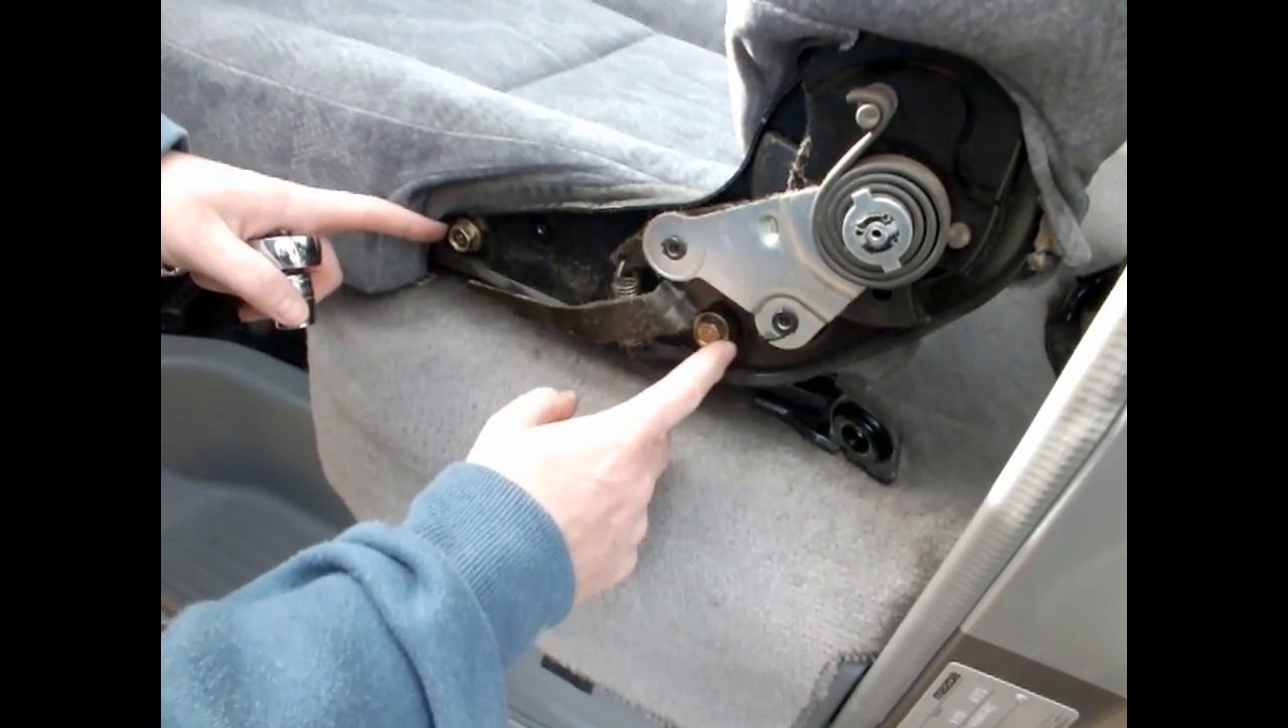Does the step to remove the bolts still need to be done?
Yes.